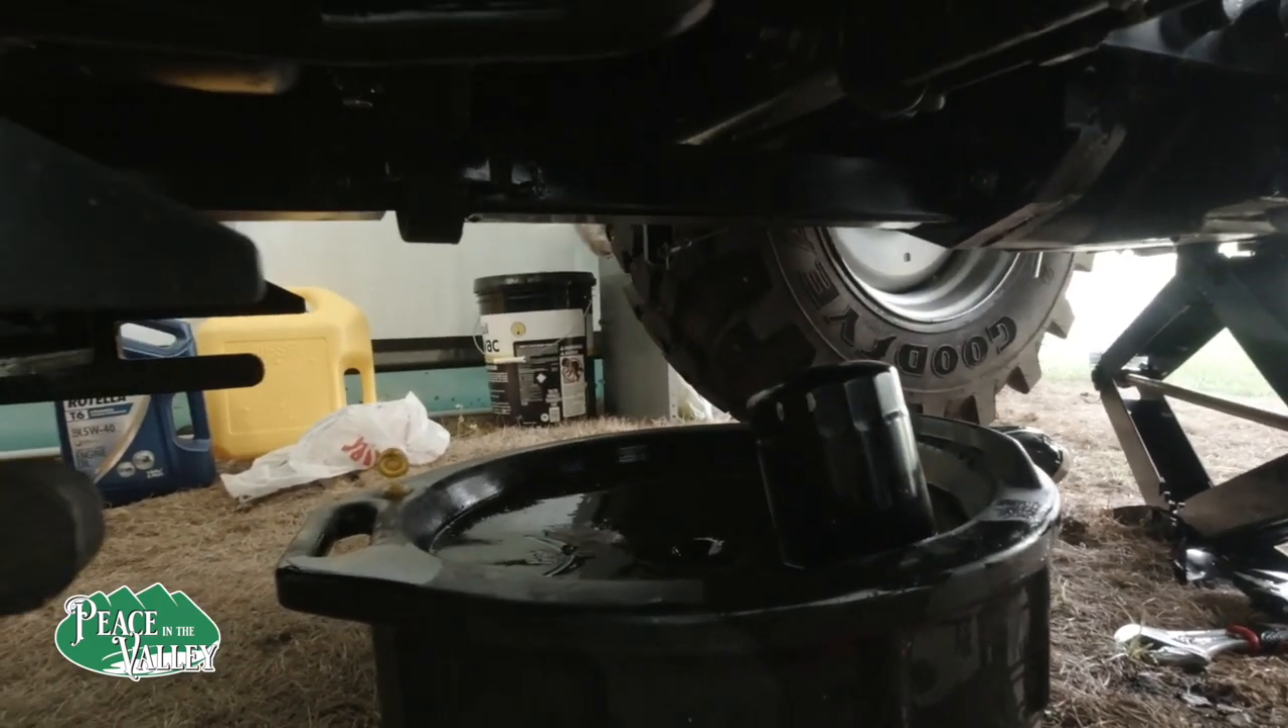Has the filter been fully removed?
Yes.